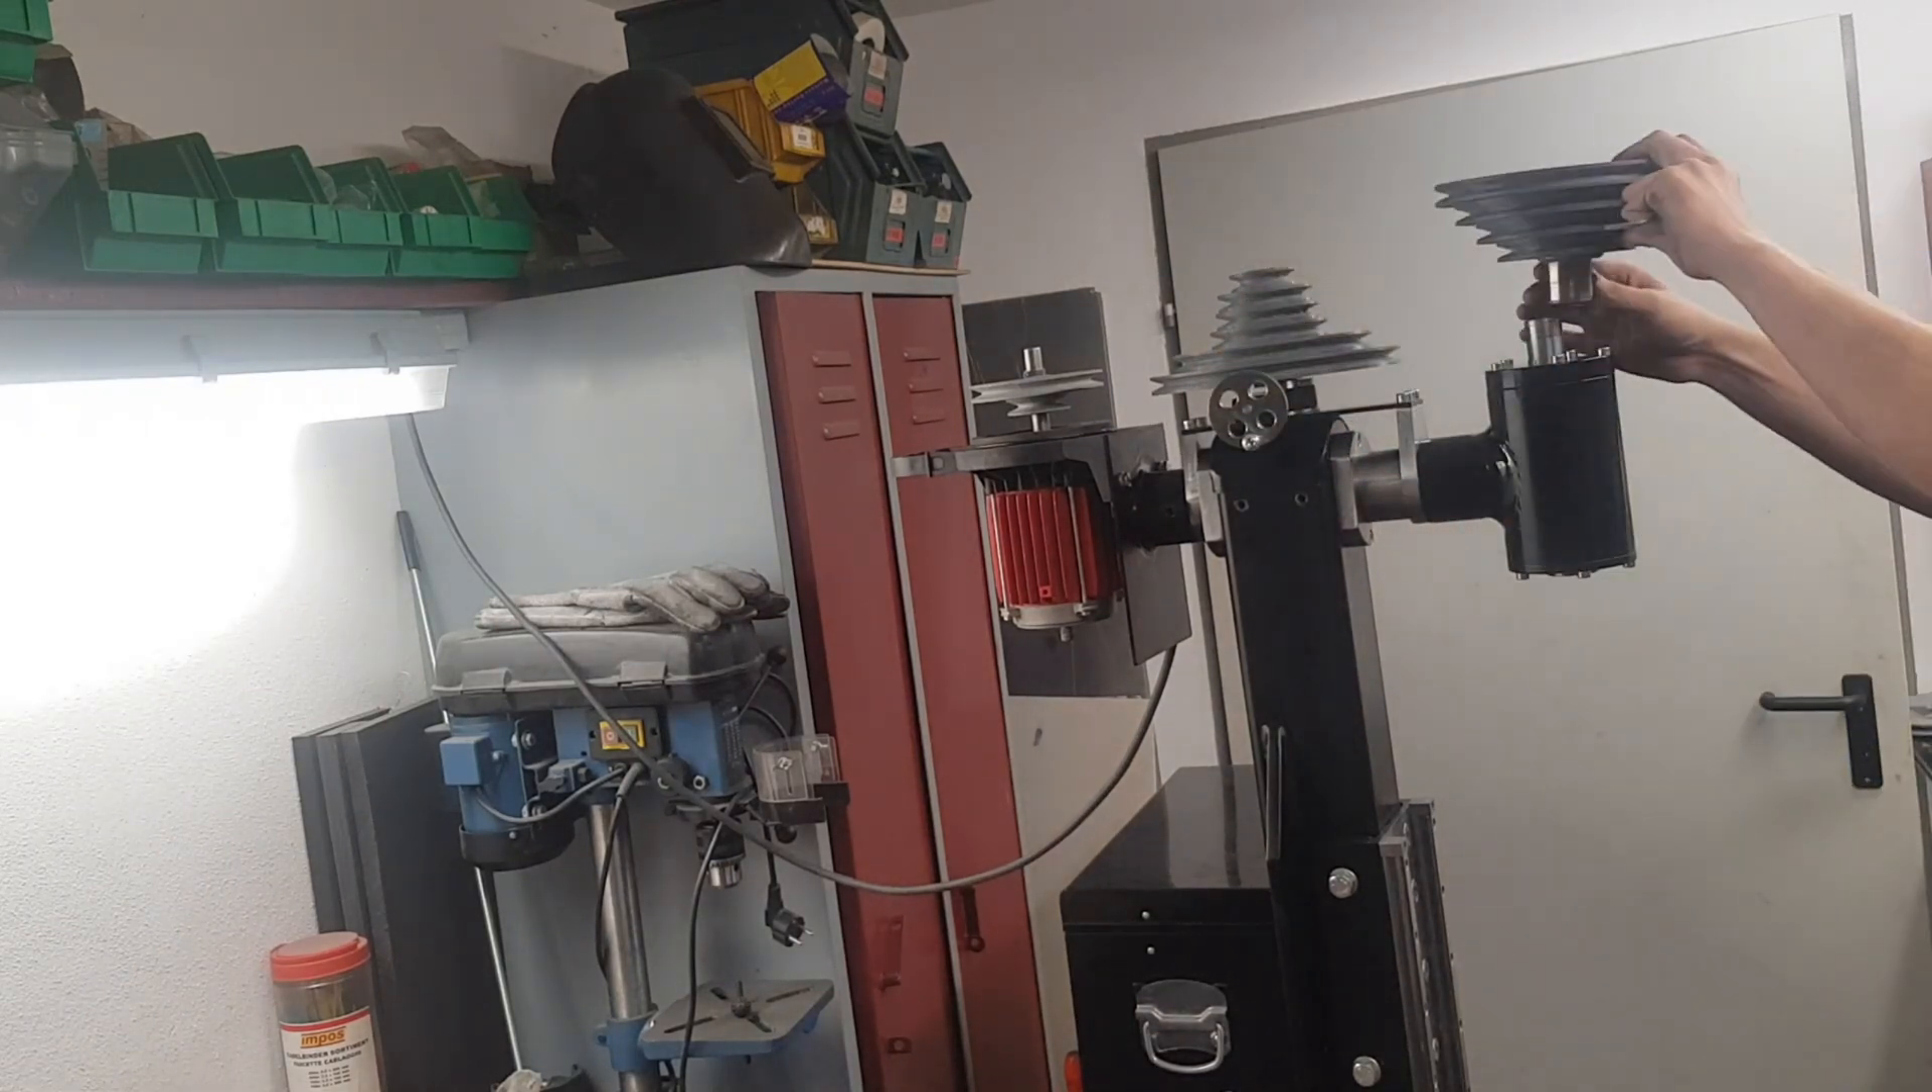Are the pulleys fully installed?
No.